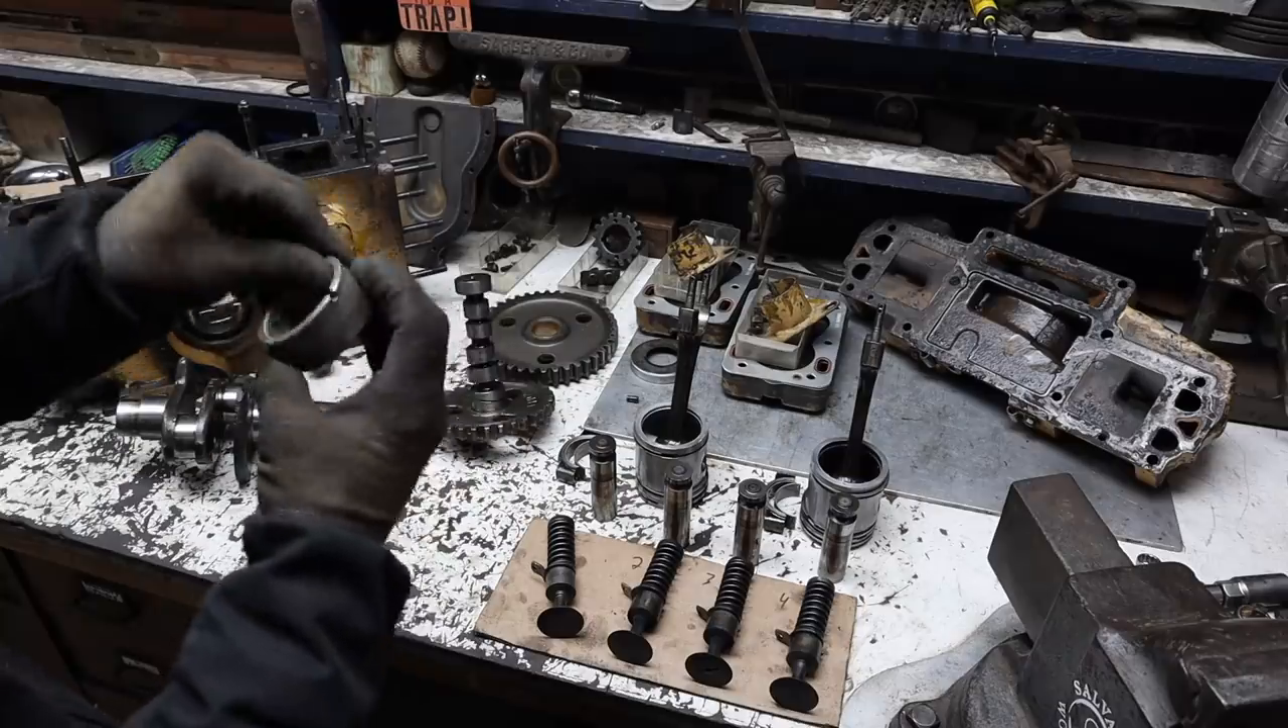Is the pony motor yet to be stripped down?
No.